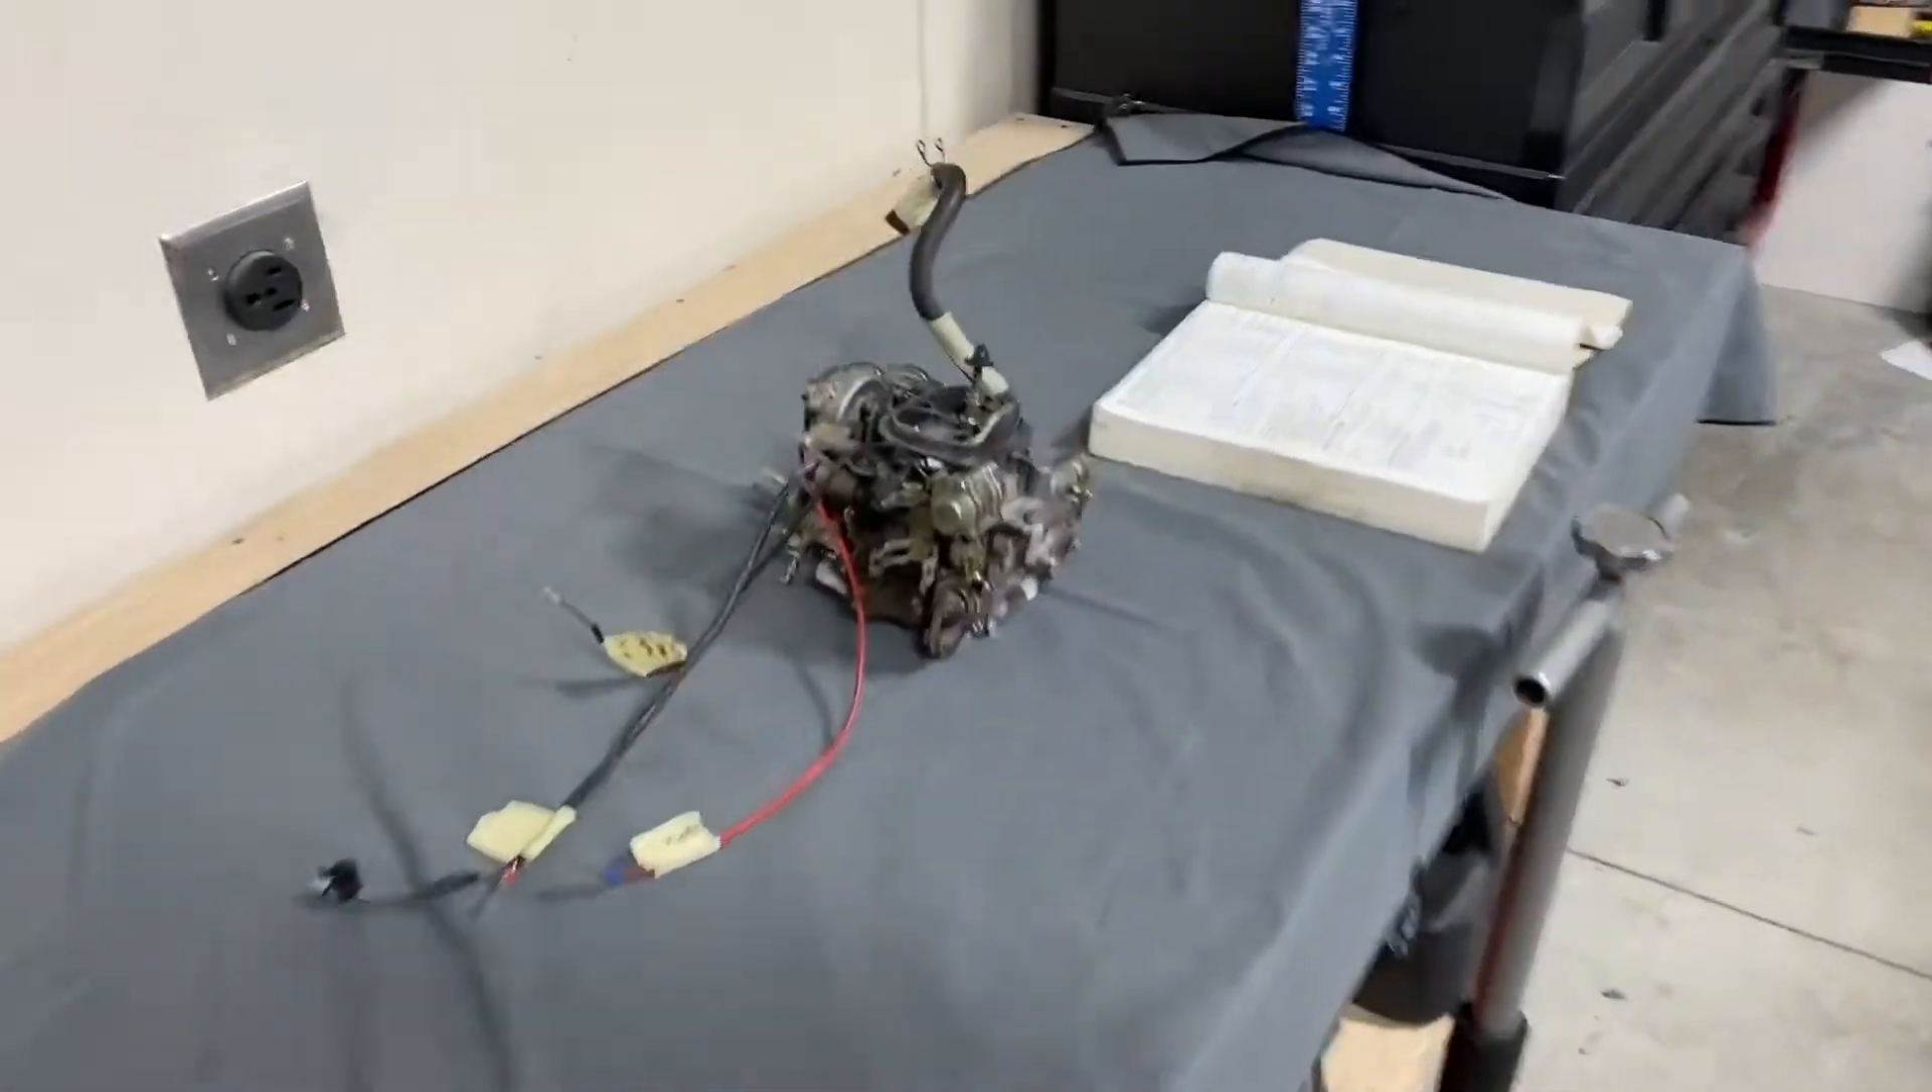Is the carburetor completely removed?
Yes.